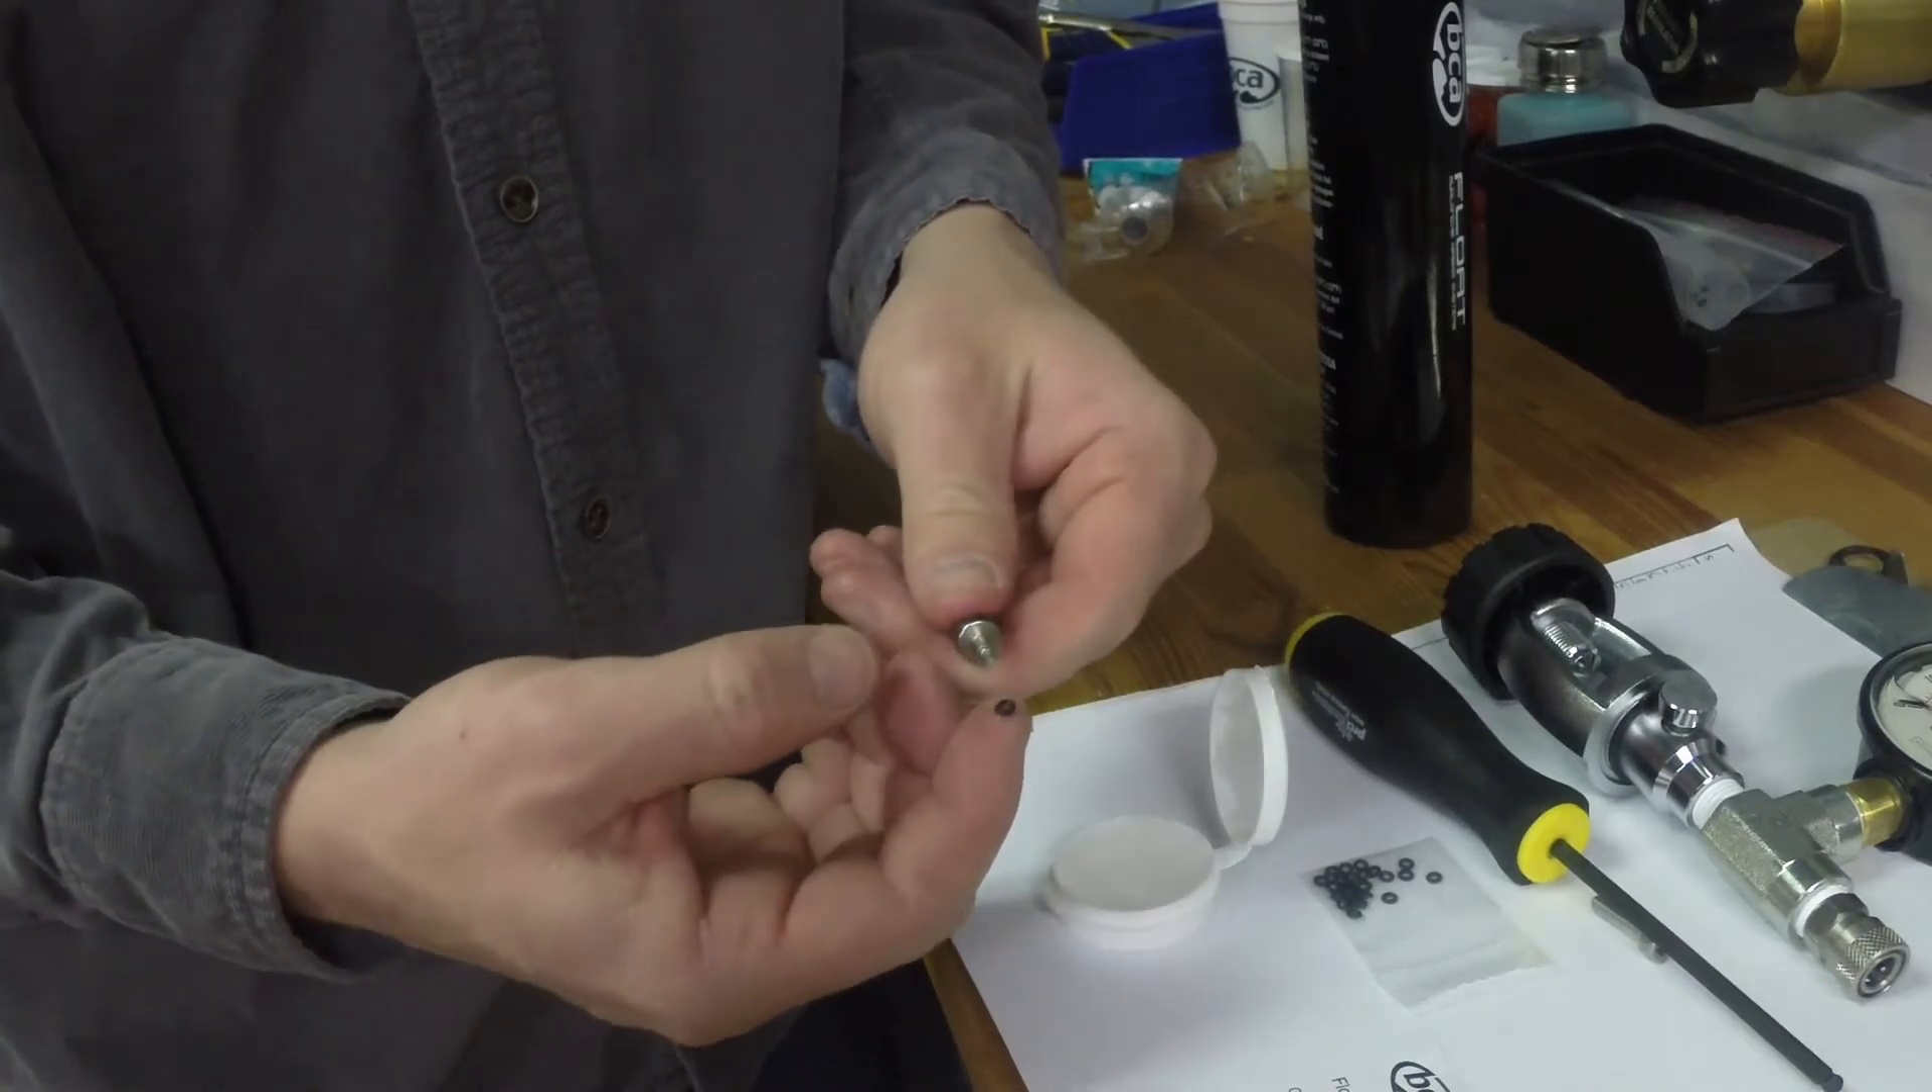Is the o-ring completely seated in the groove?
No.